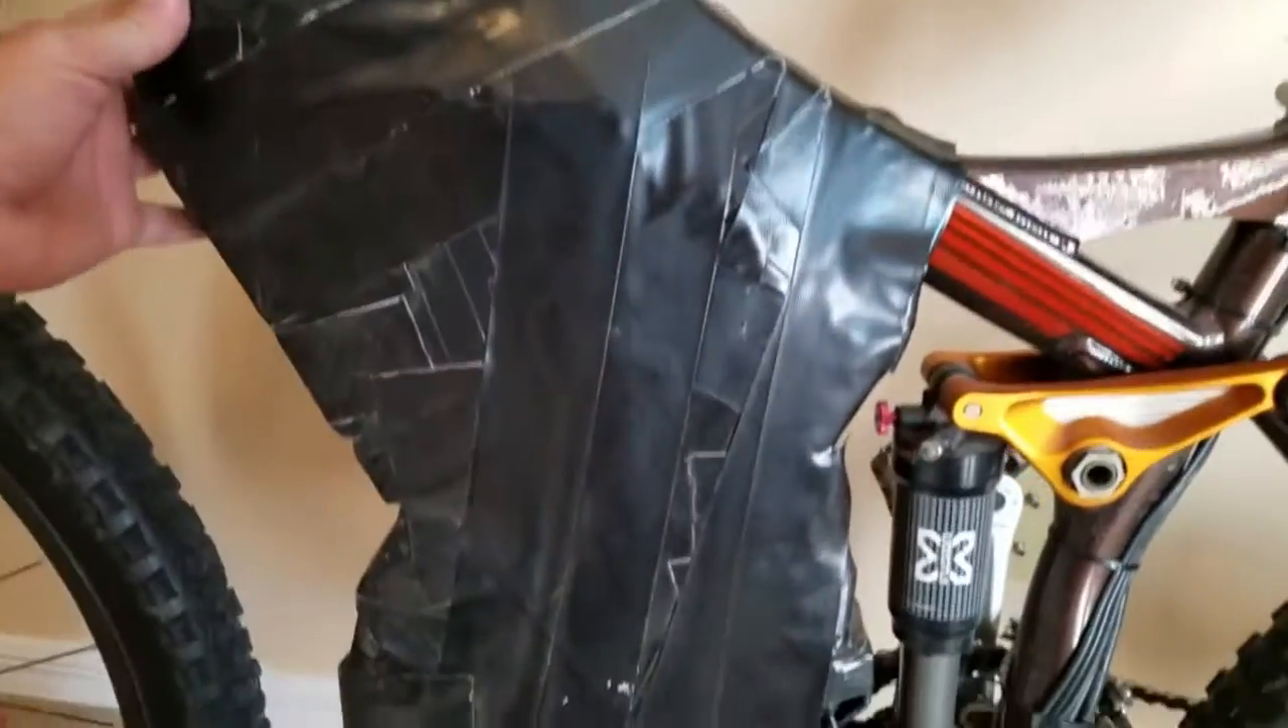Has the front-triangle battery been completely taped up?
Yes.